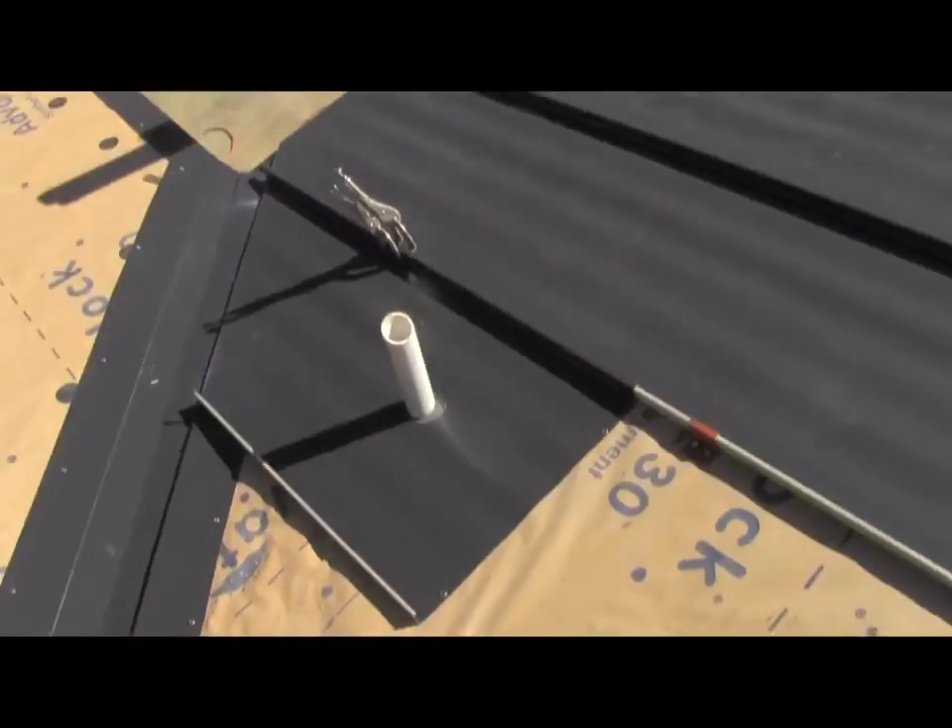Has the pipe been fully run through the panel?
Yes.